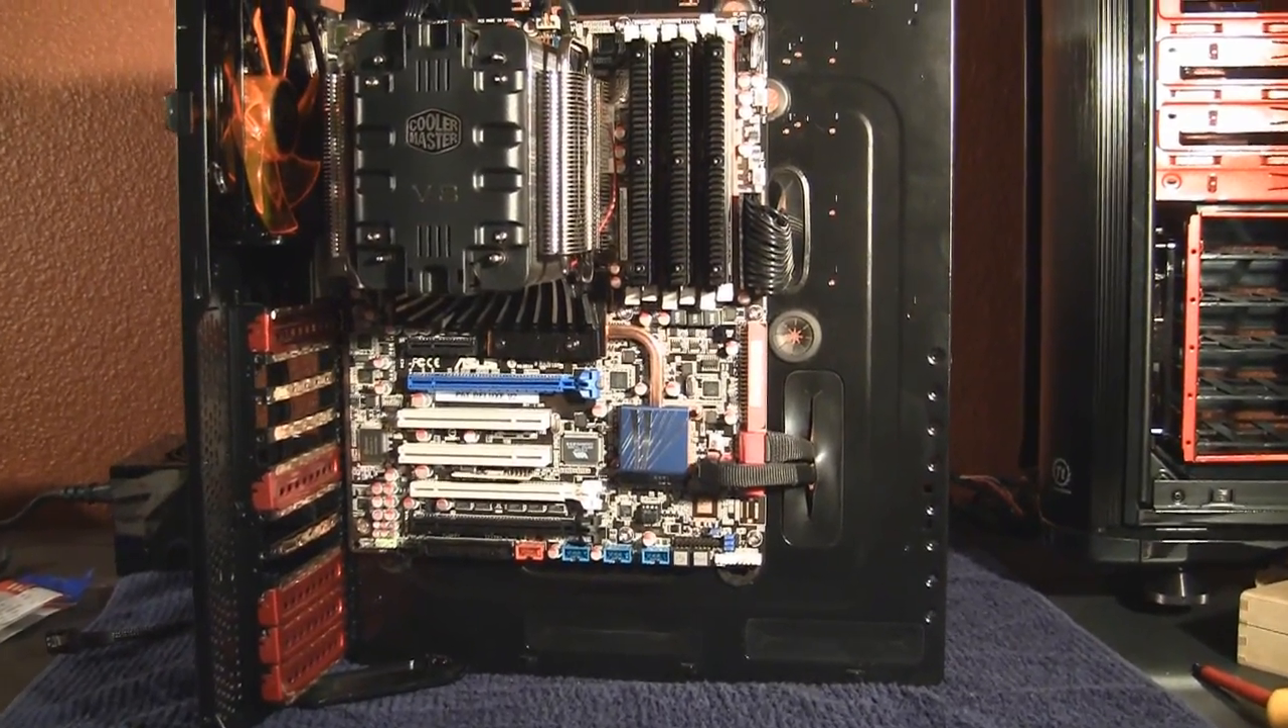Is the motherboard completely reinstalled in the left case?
Yes.